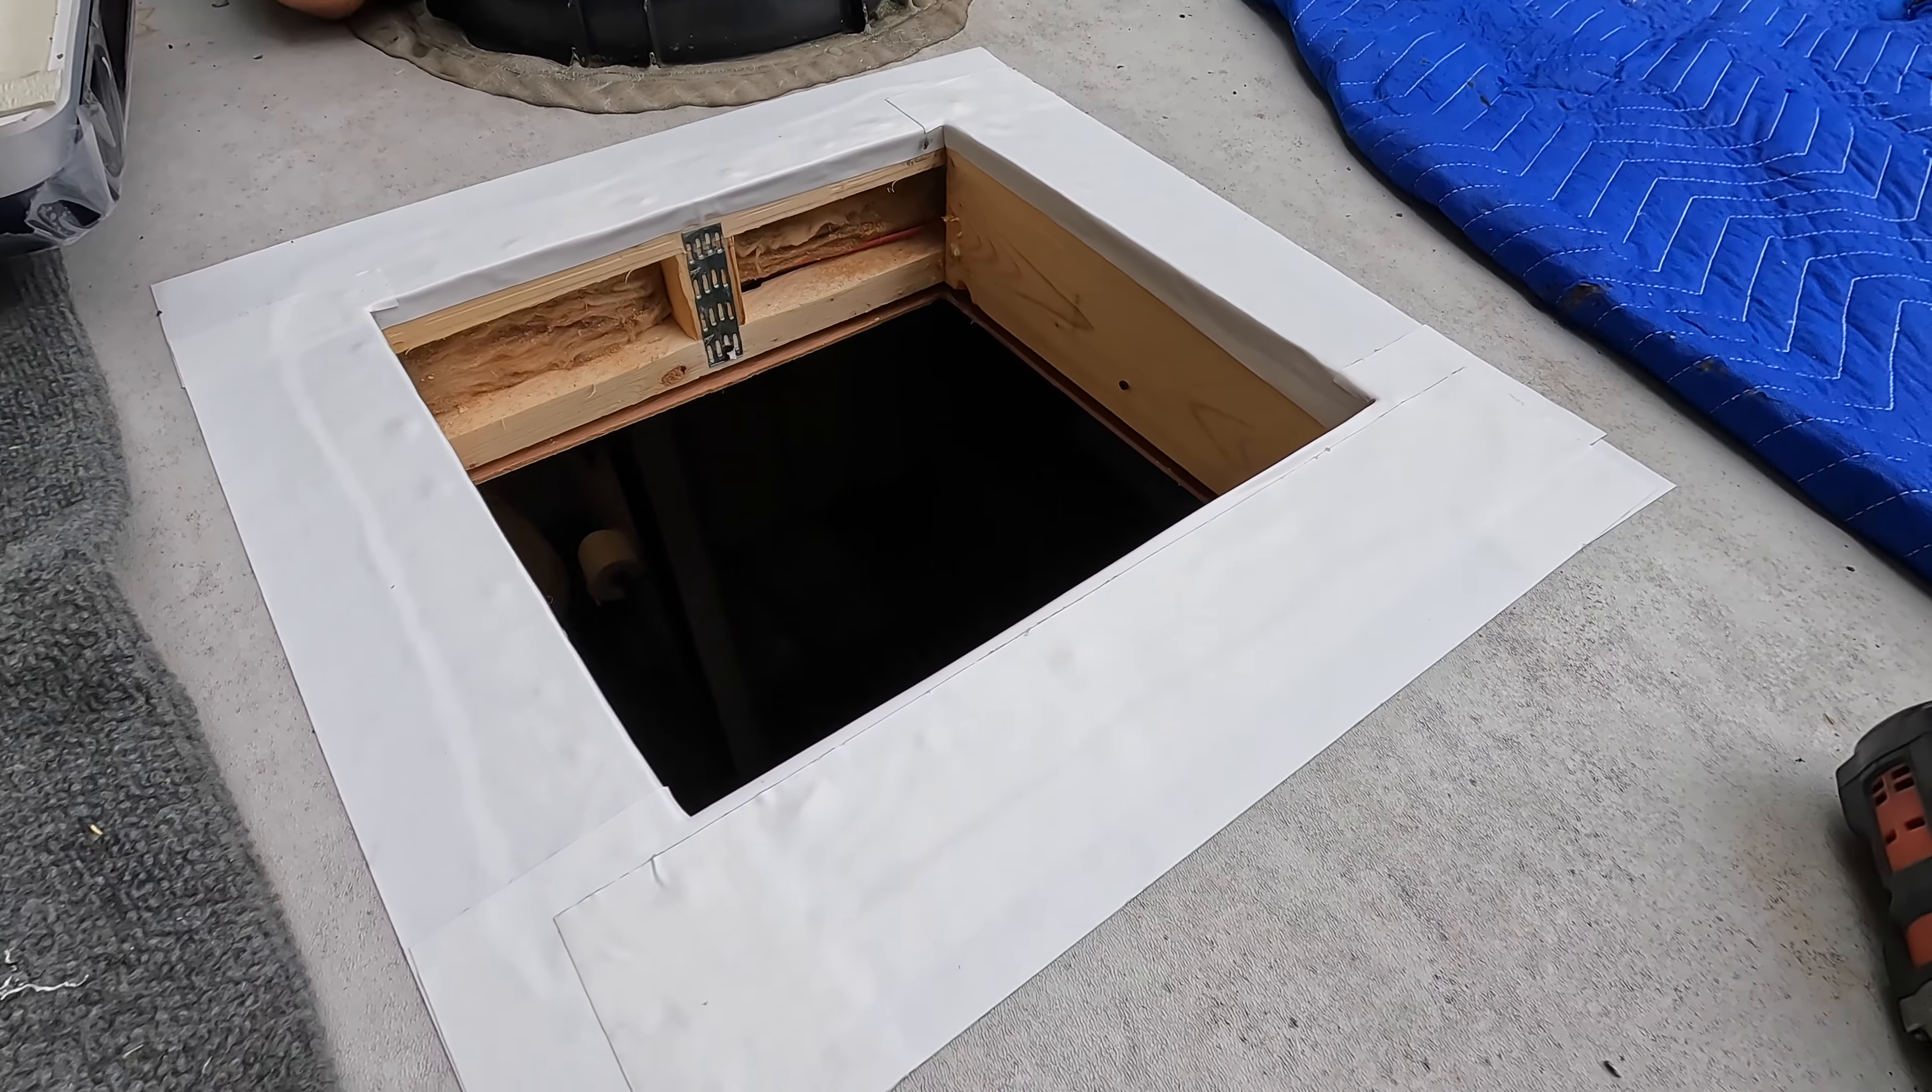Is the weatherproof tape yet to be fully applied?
No.